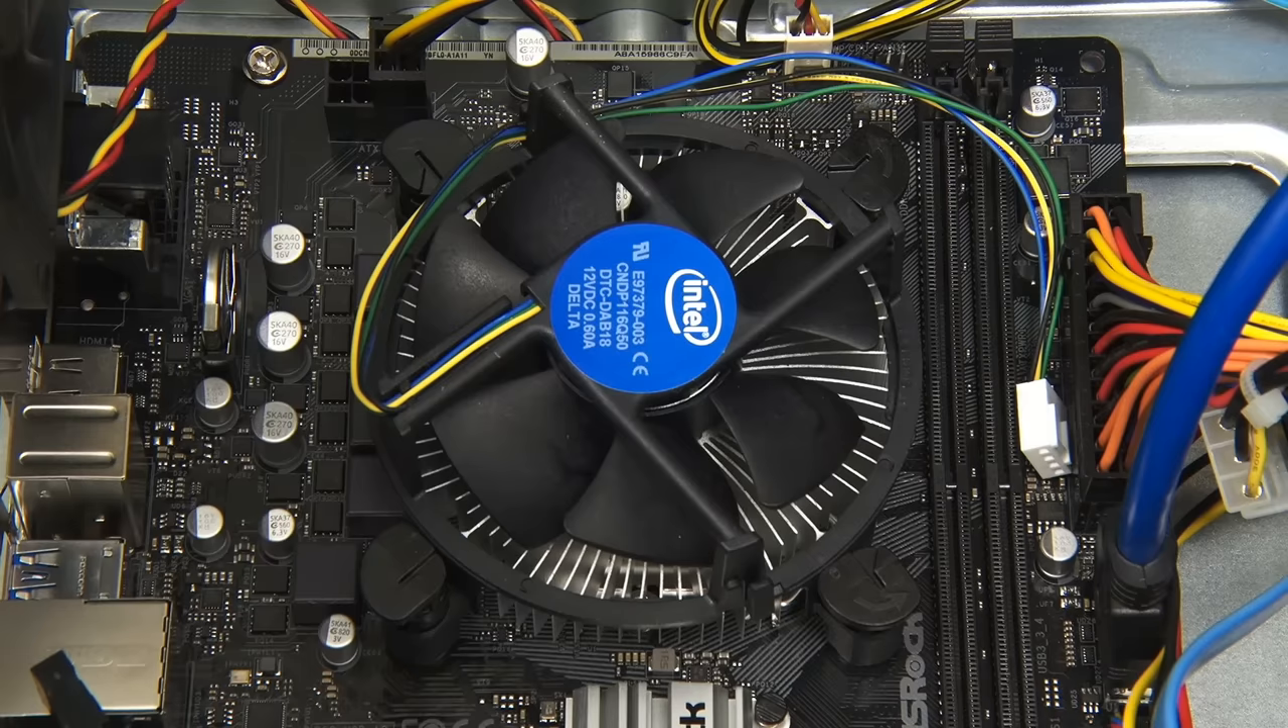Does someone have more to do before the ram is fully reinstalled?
Yes.